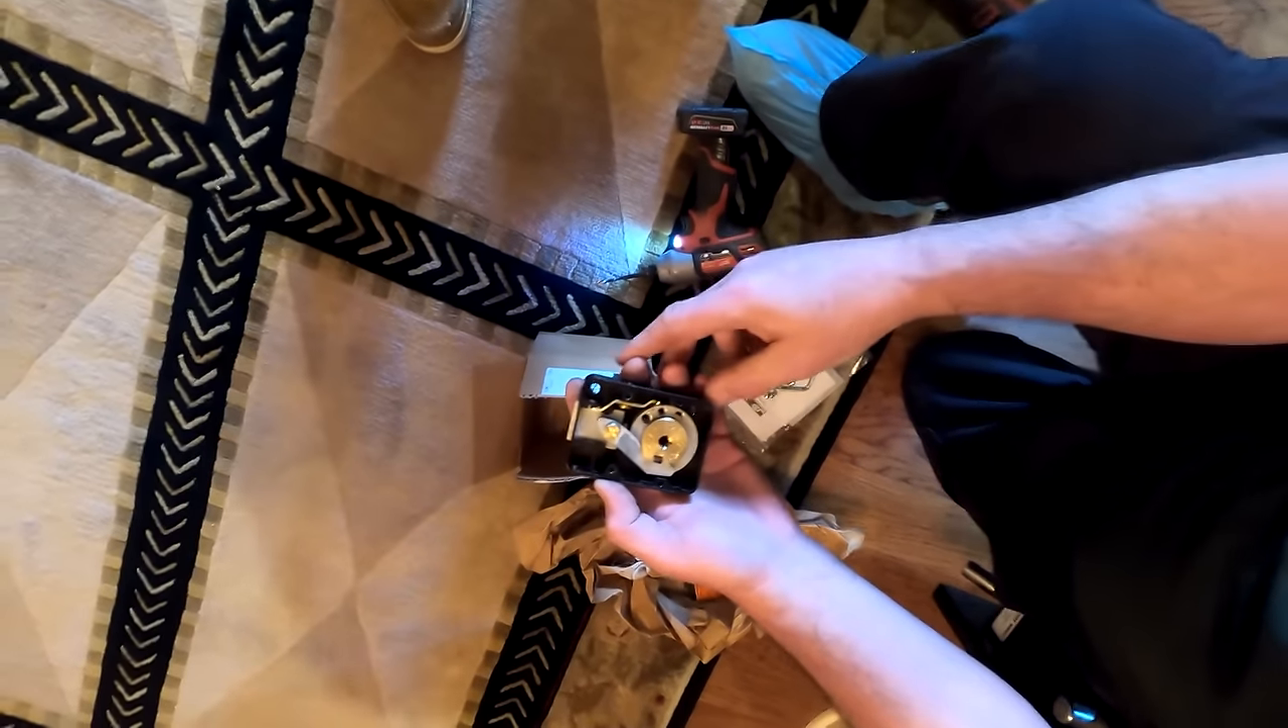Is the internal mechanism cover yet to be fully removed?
No.